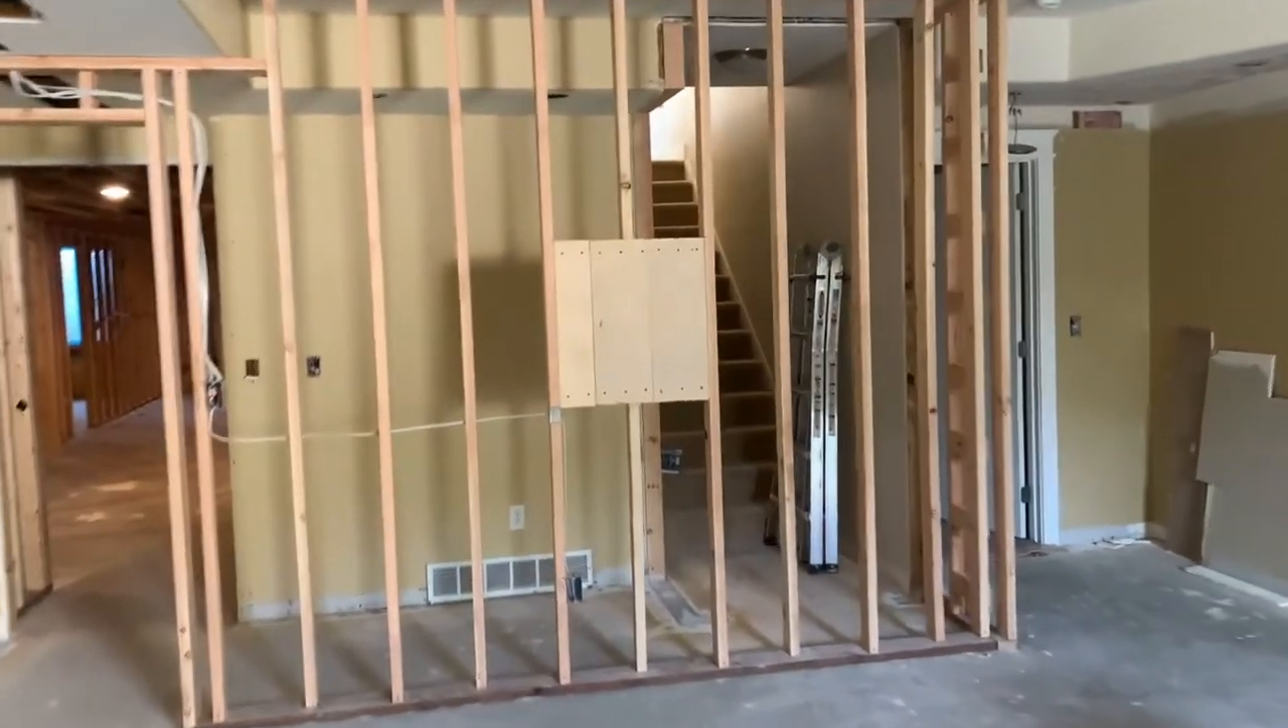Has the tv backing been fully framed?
Yes.